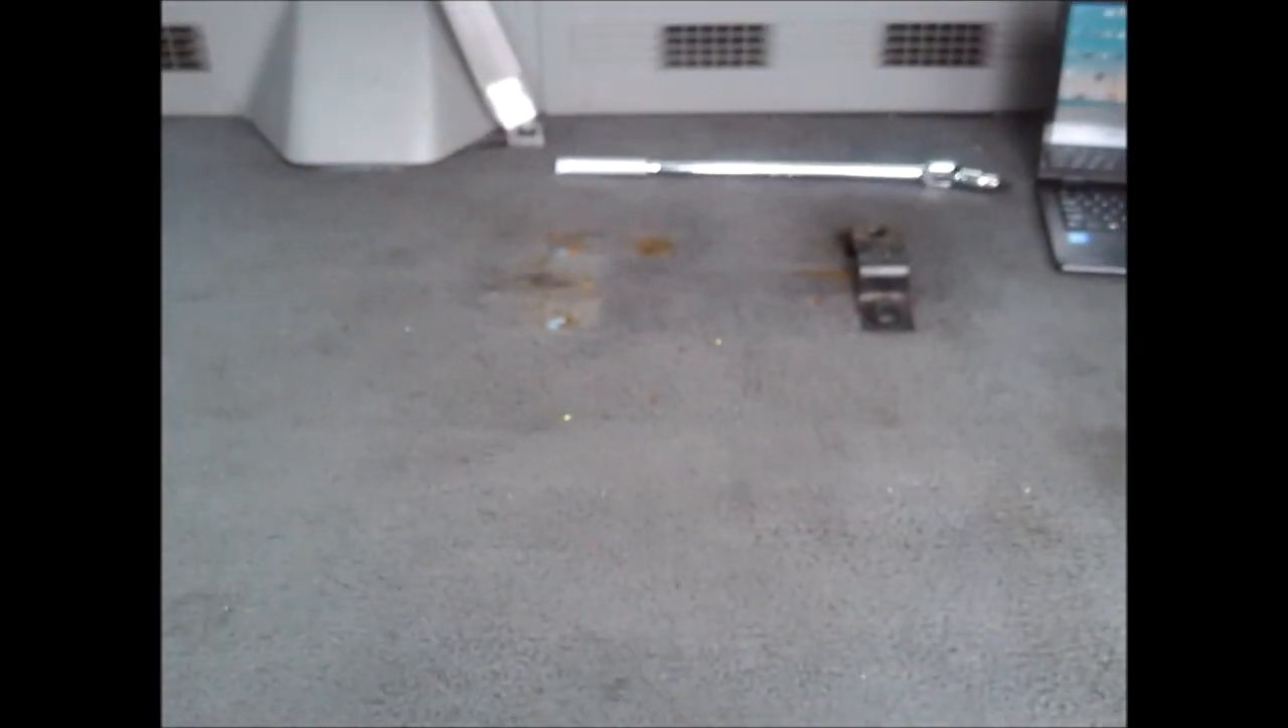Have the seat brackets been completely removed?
No.